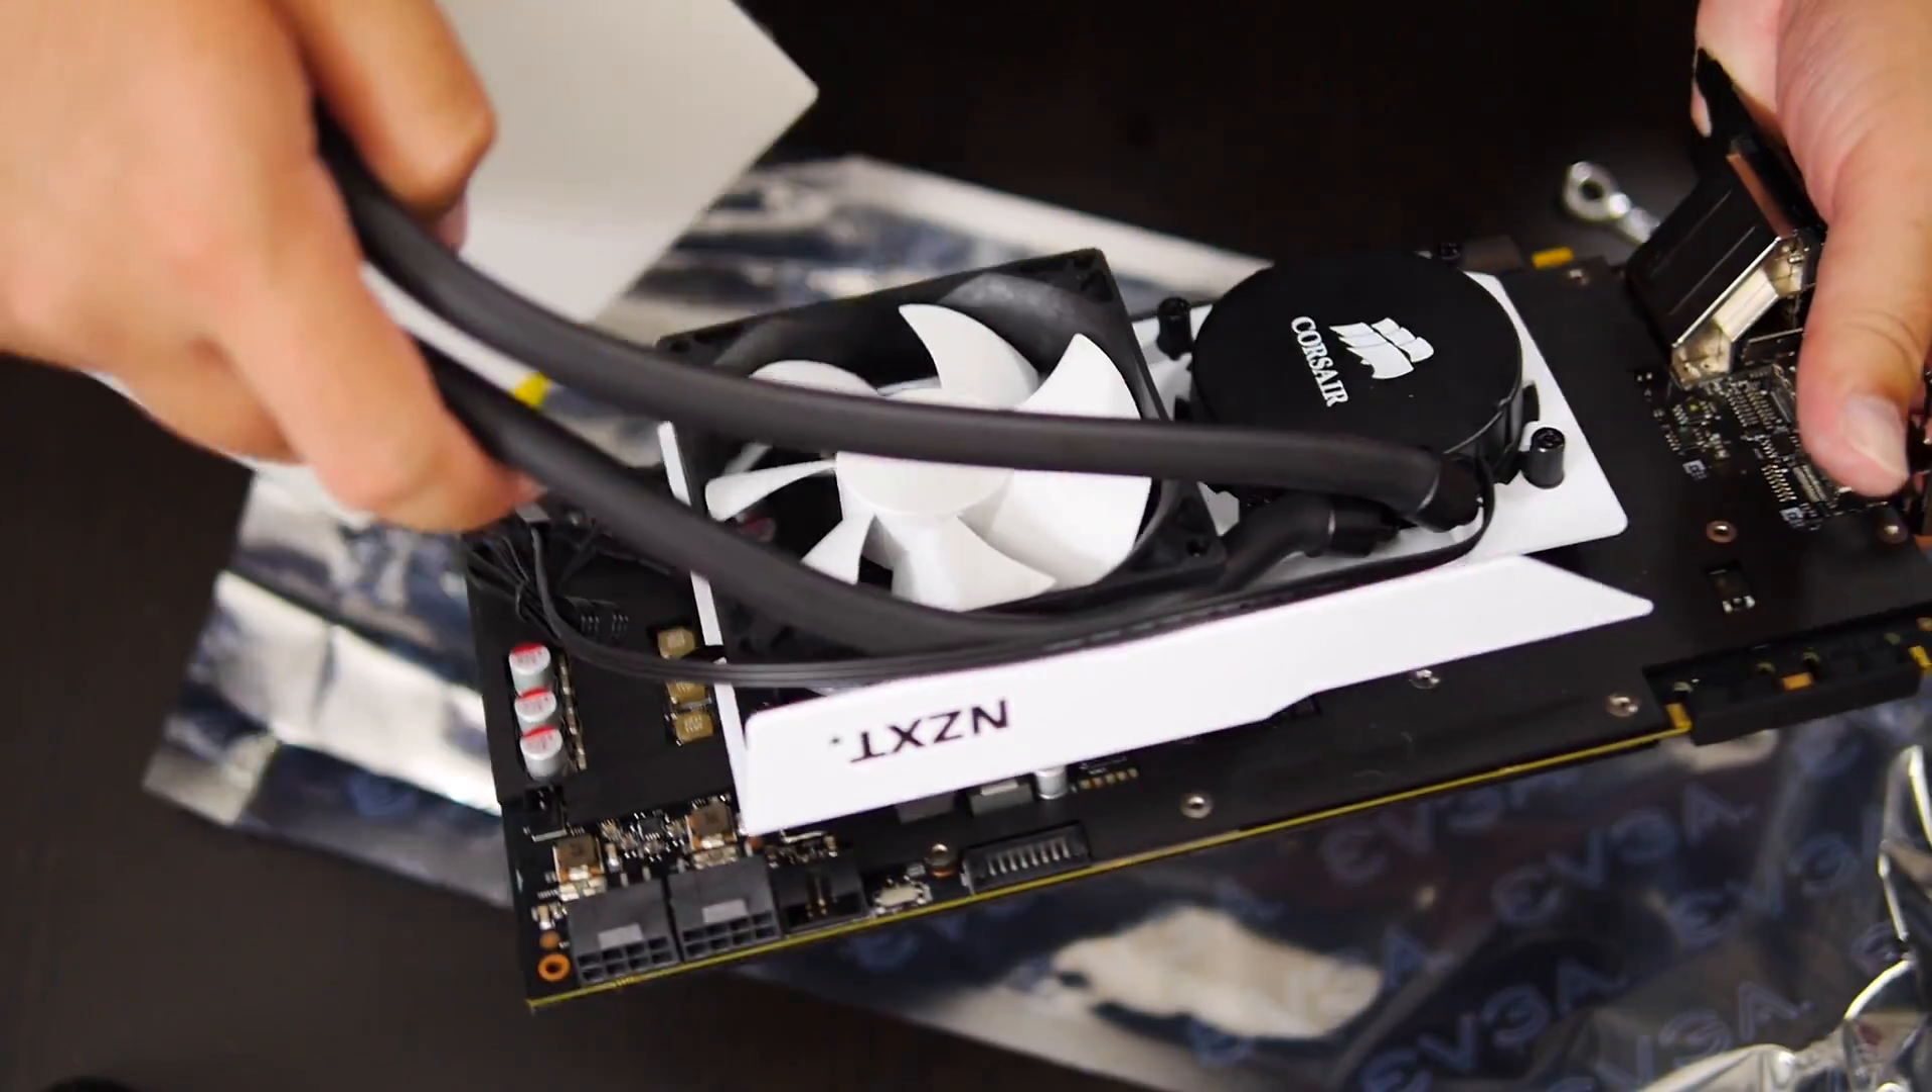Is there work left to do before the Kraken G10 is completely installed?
No.